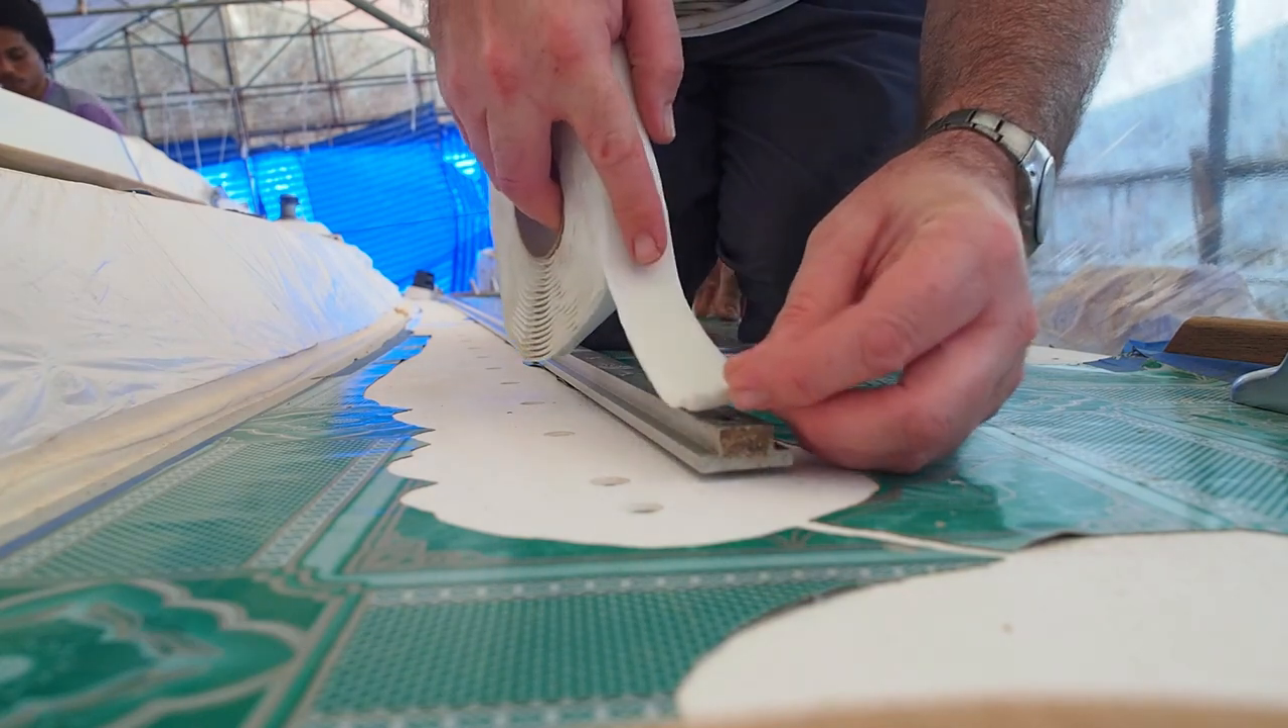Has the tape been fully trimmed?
No.